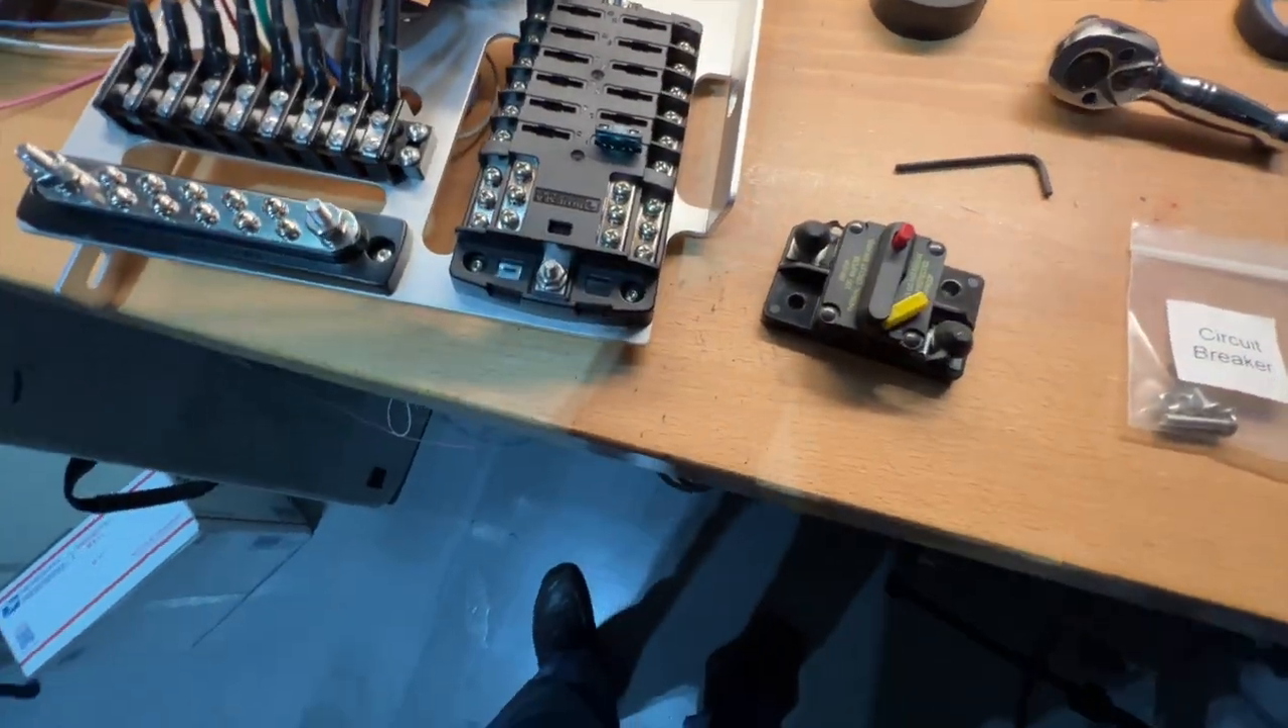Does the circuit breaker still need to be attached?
Yes.